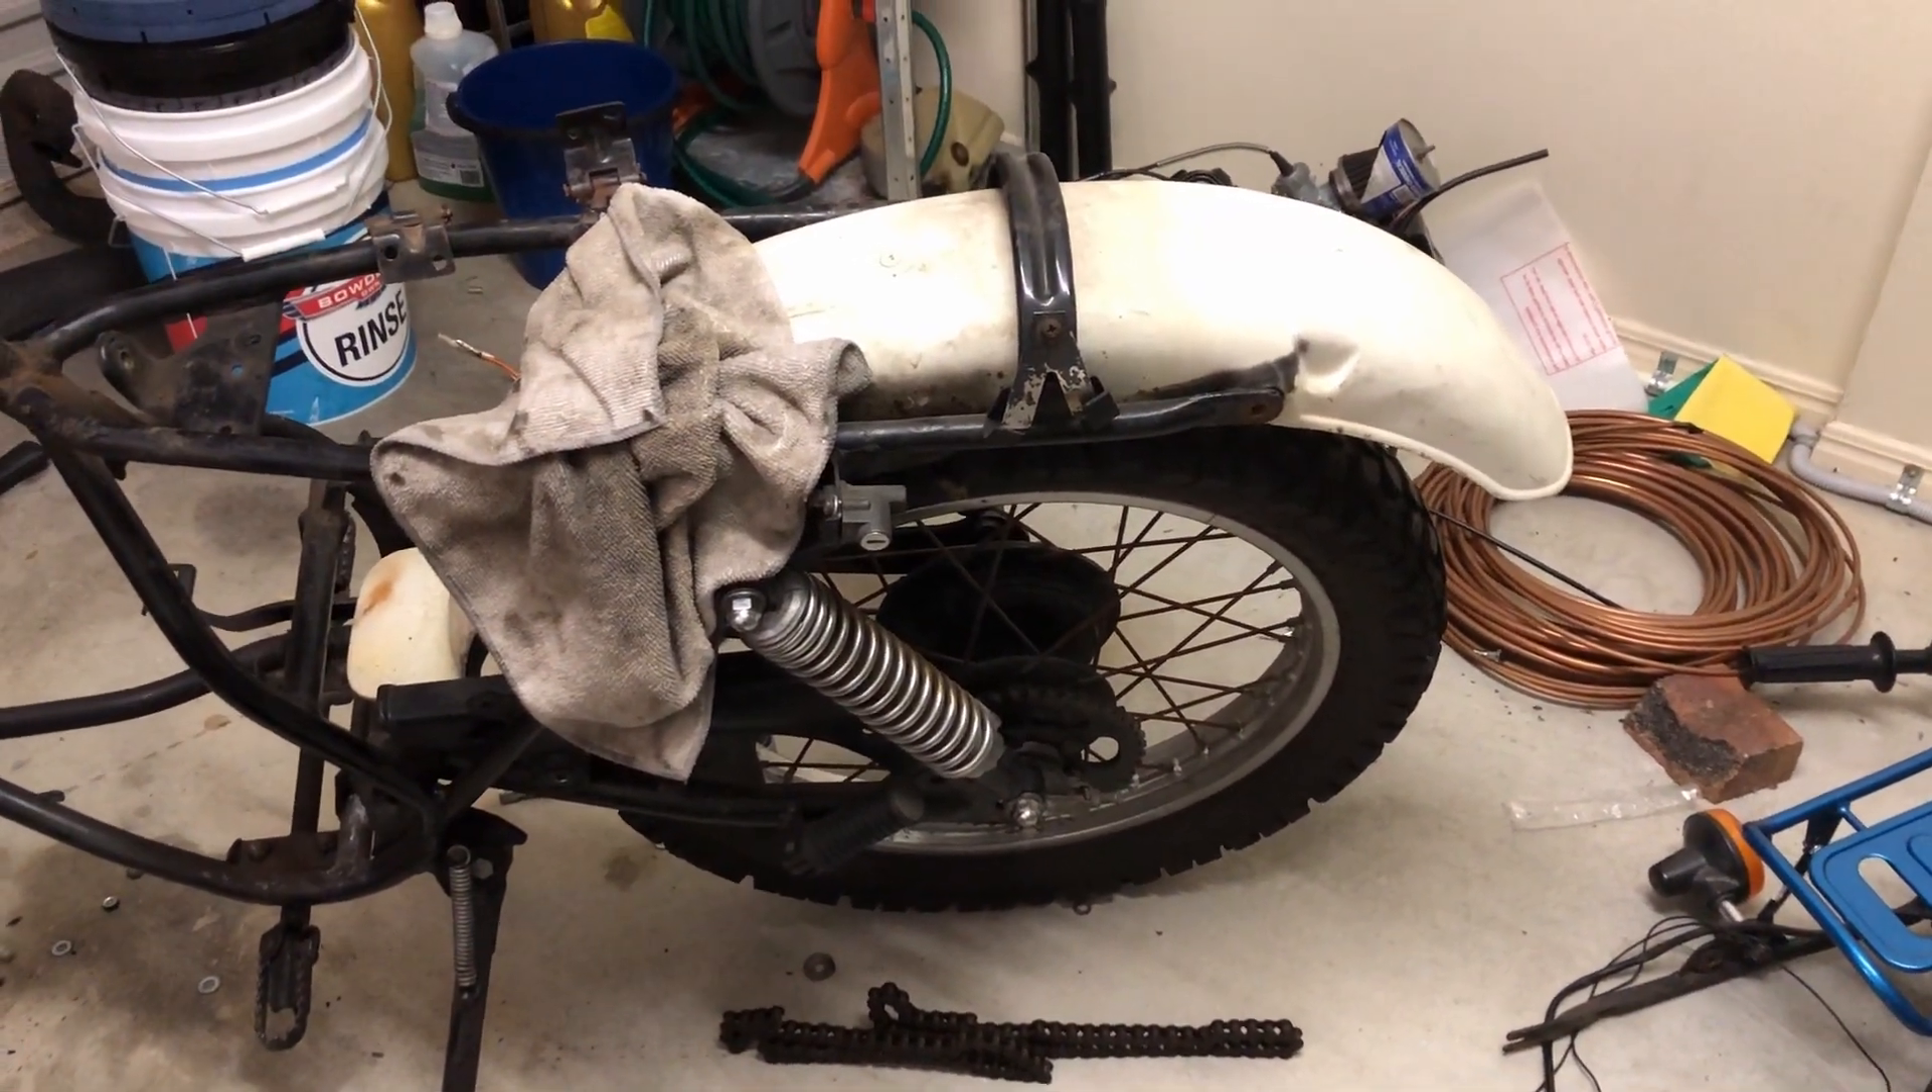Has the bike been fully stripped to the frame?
No.